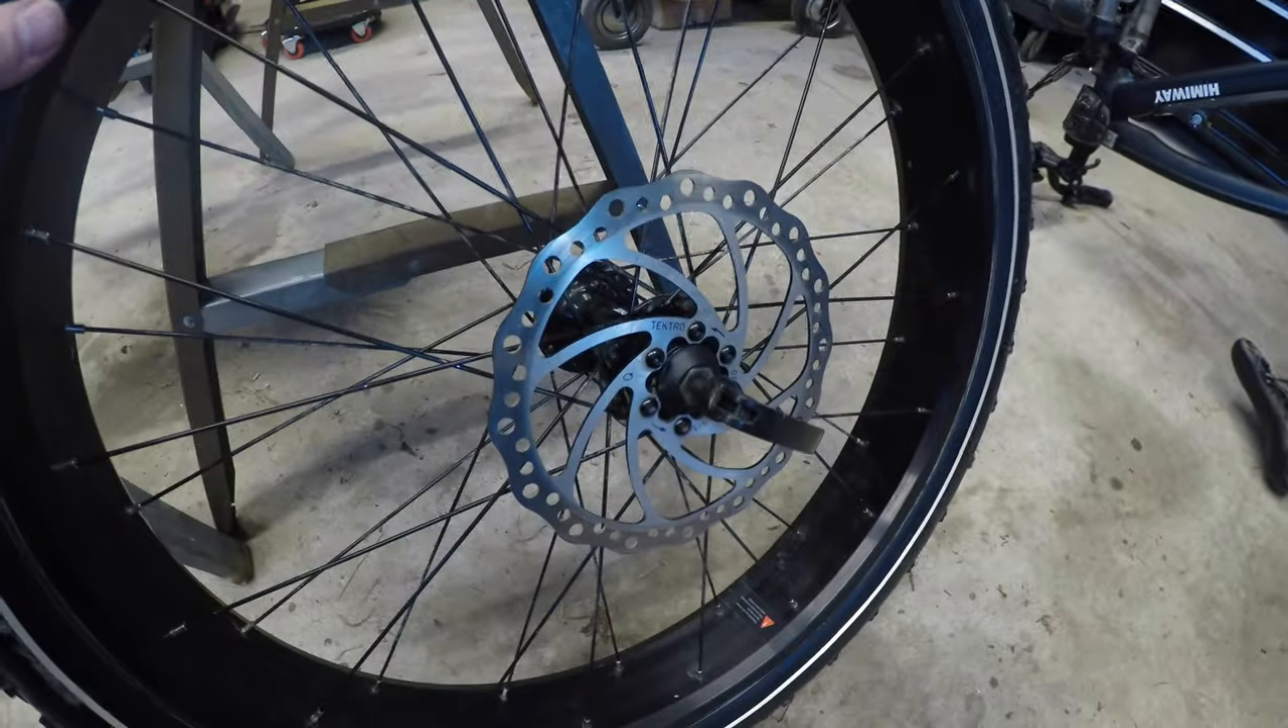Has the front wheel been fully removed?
Yes.